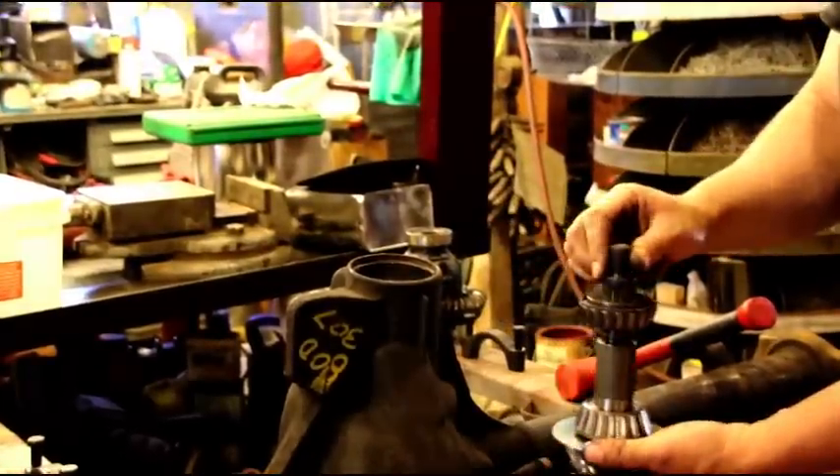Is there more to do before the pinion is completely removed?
No.